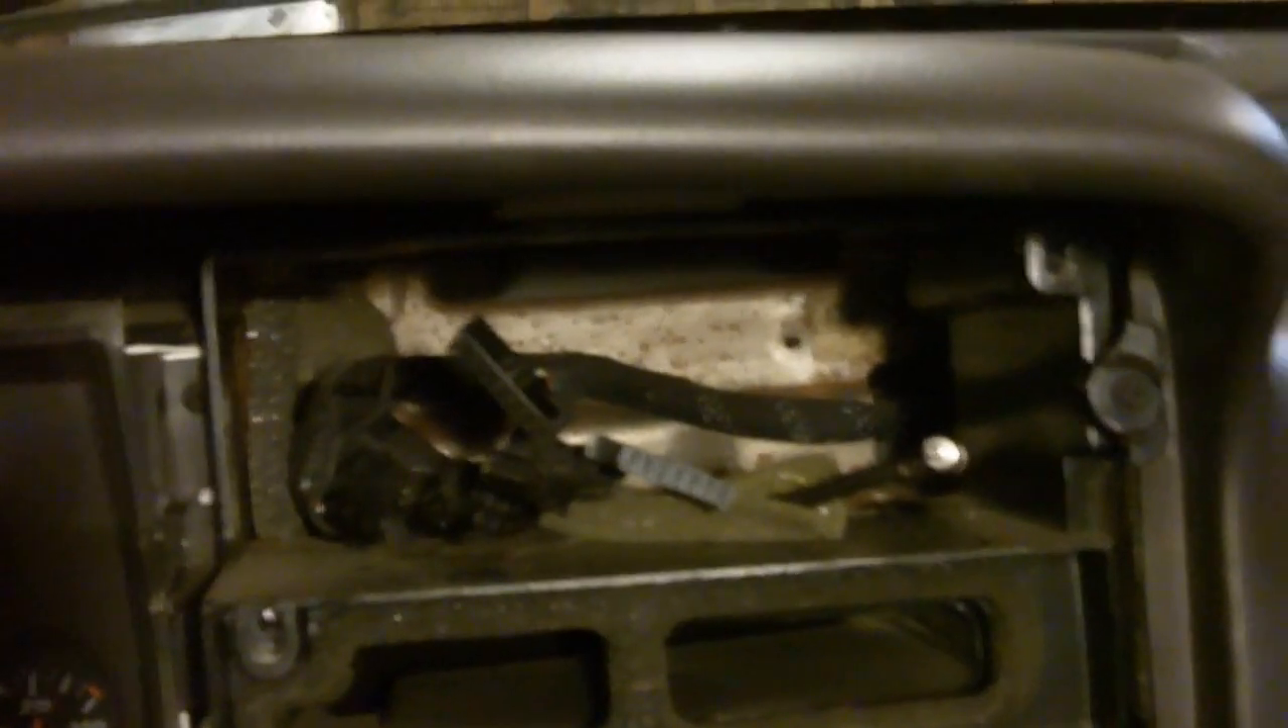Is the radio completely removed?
Yes.